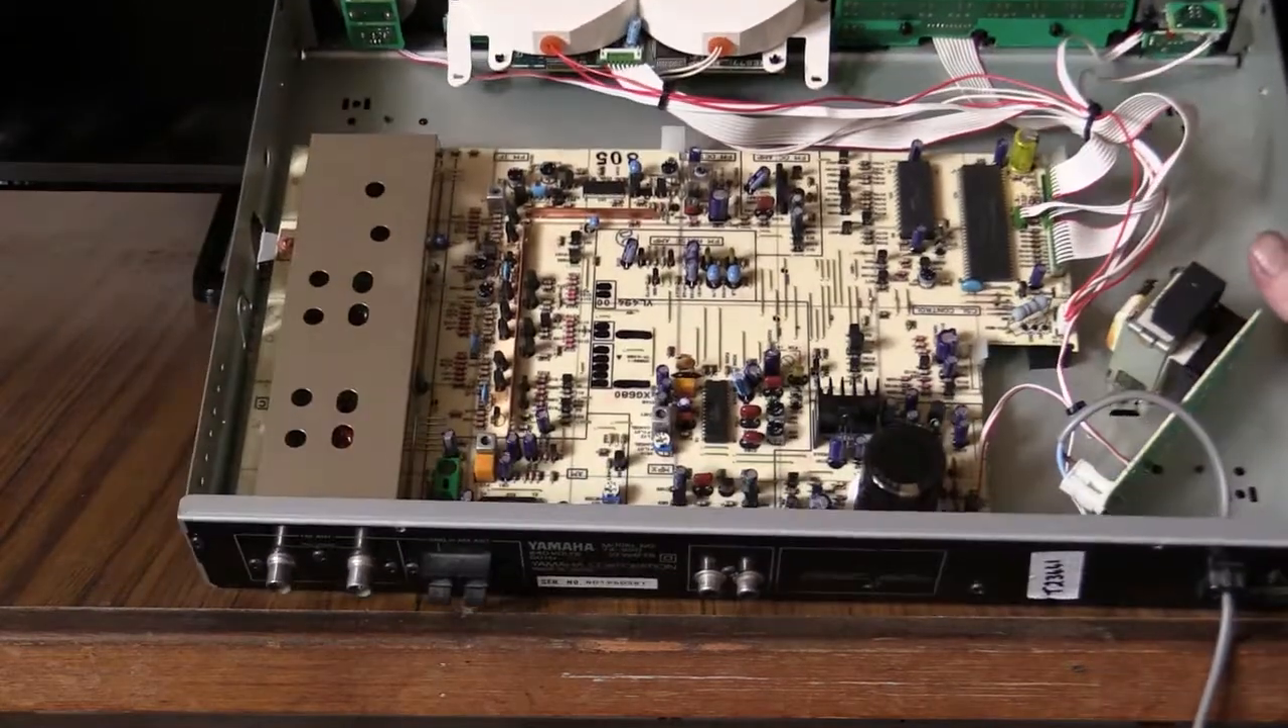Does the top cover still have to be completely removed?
No.